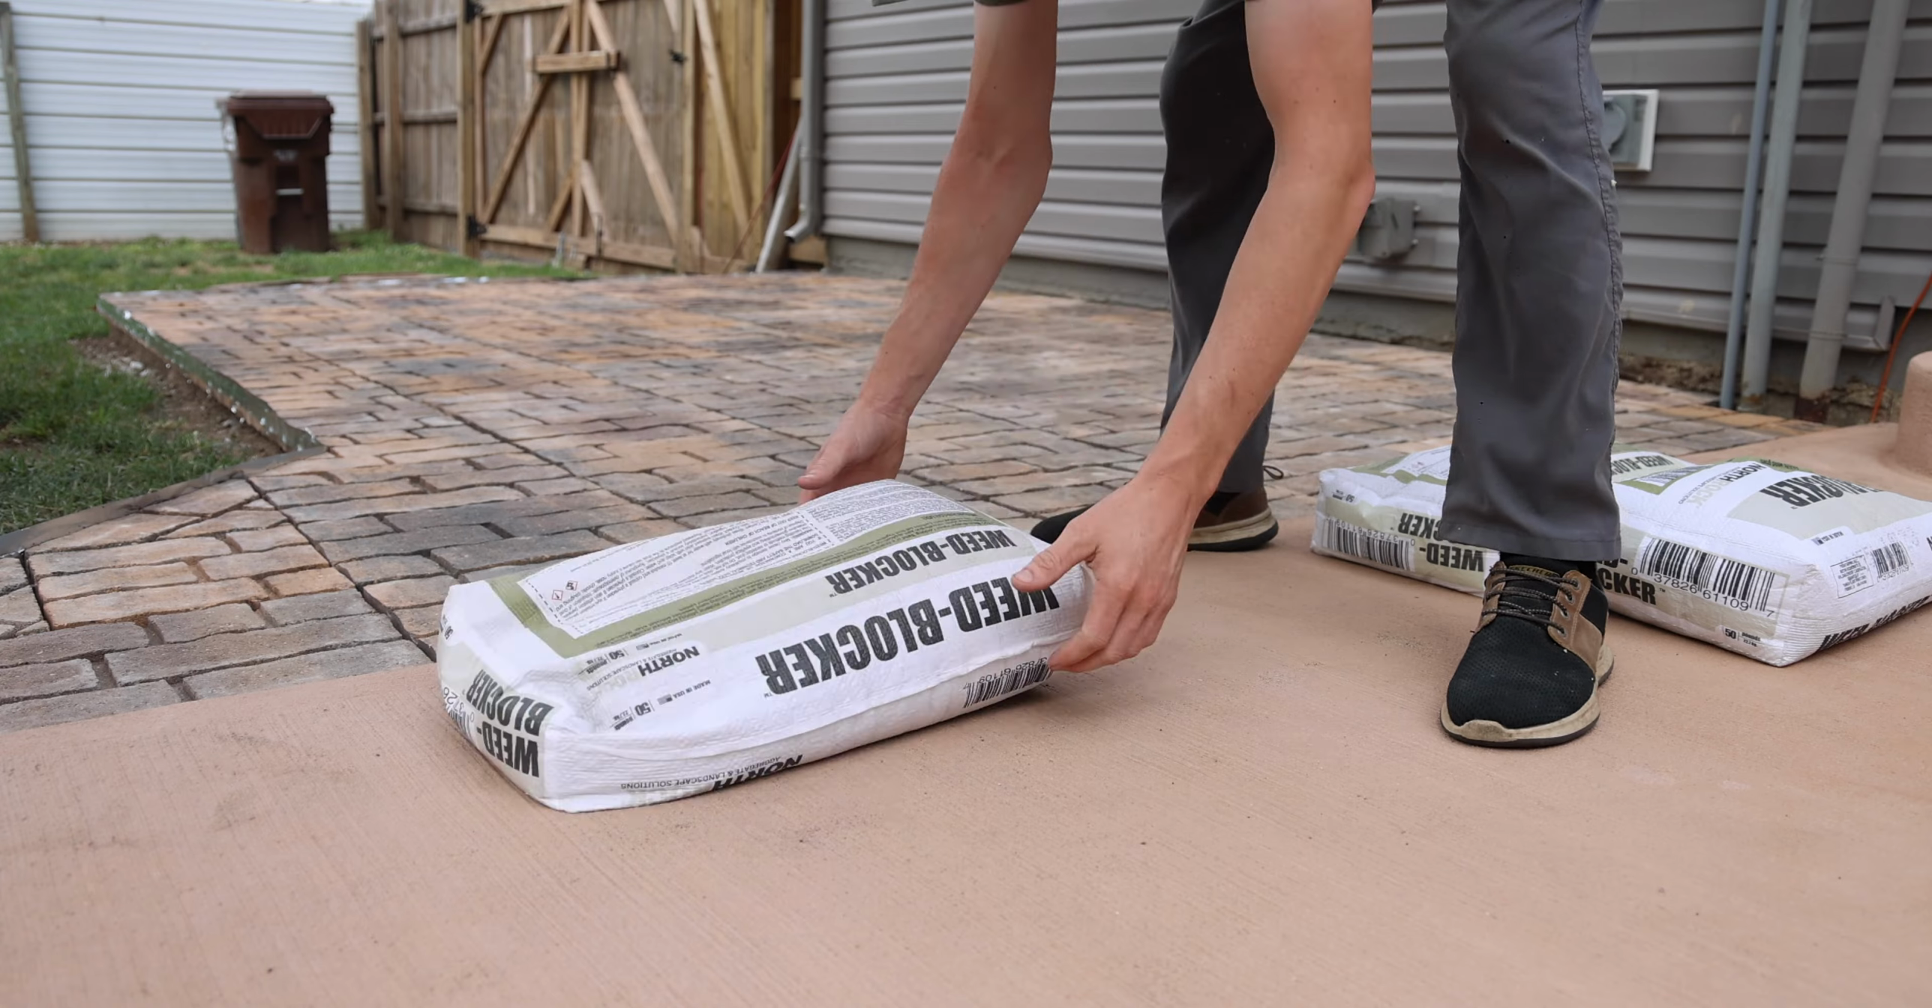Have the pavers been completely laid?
Yes.